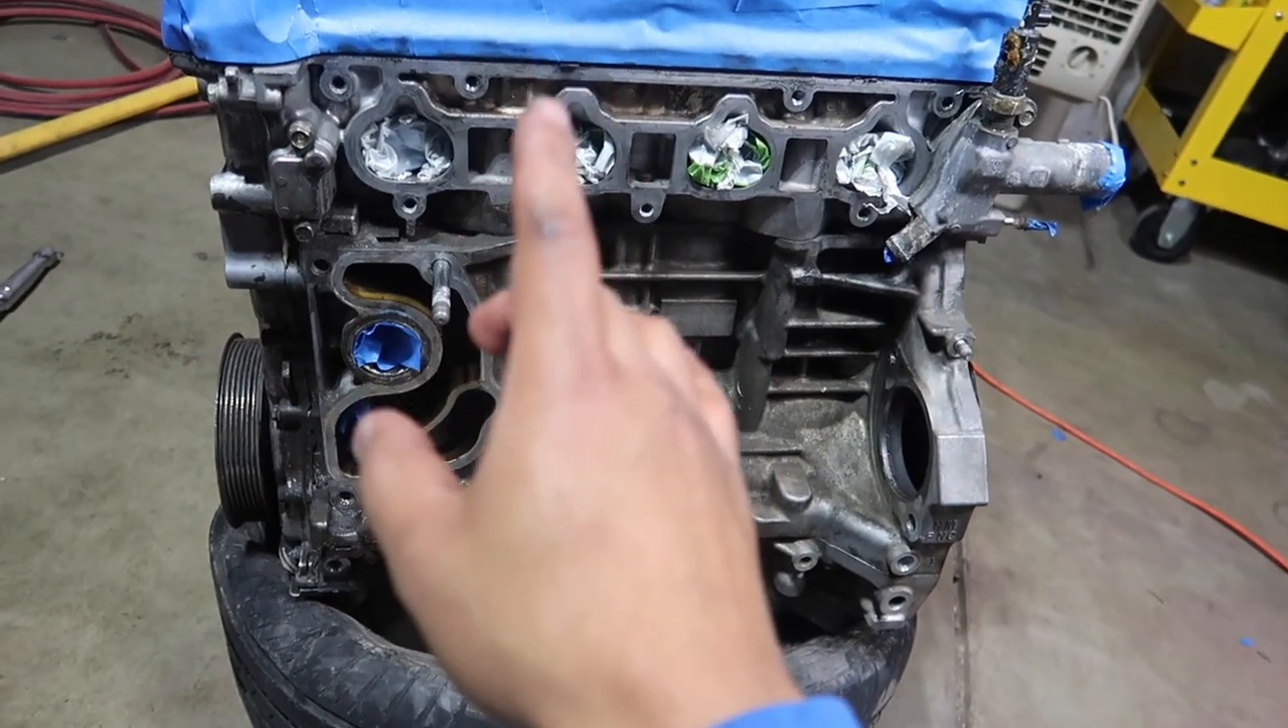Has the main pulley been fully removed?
No.